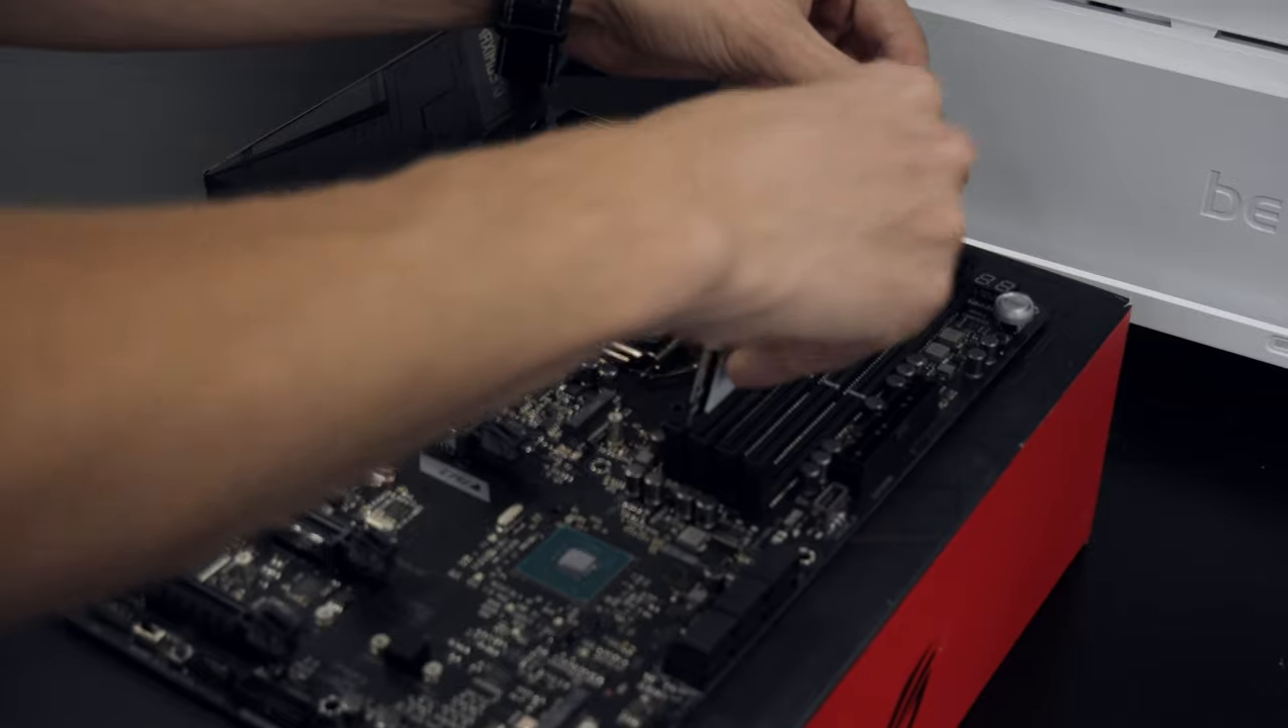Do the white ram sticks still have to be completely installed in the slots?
Yes.